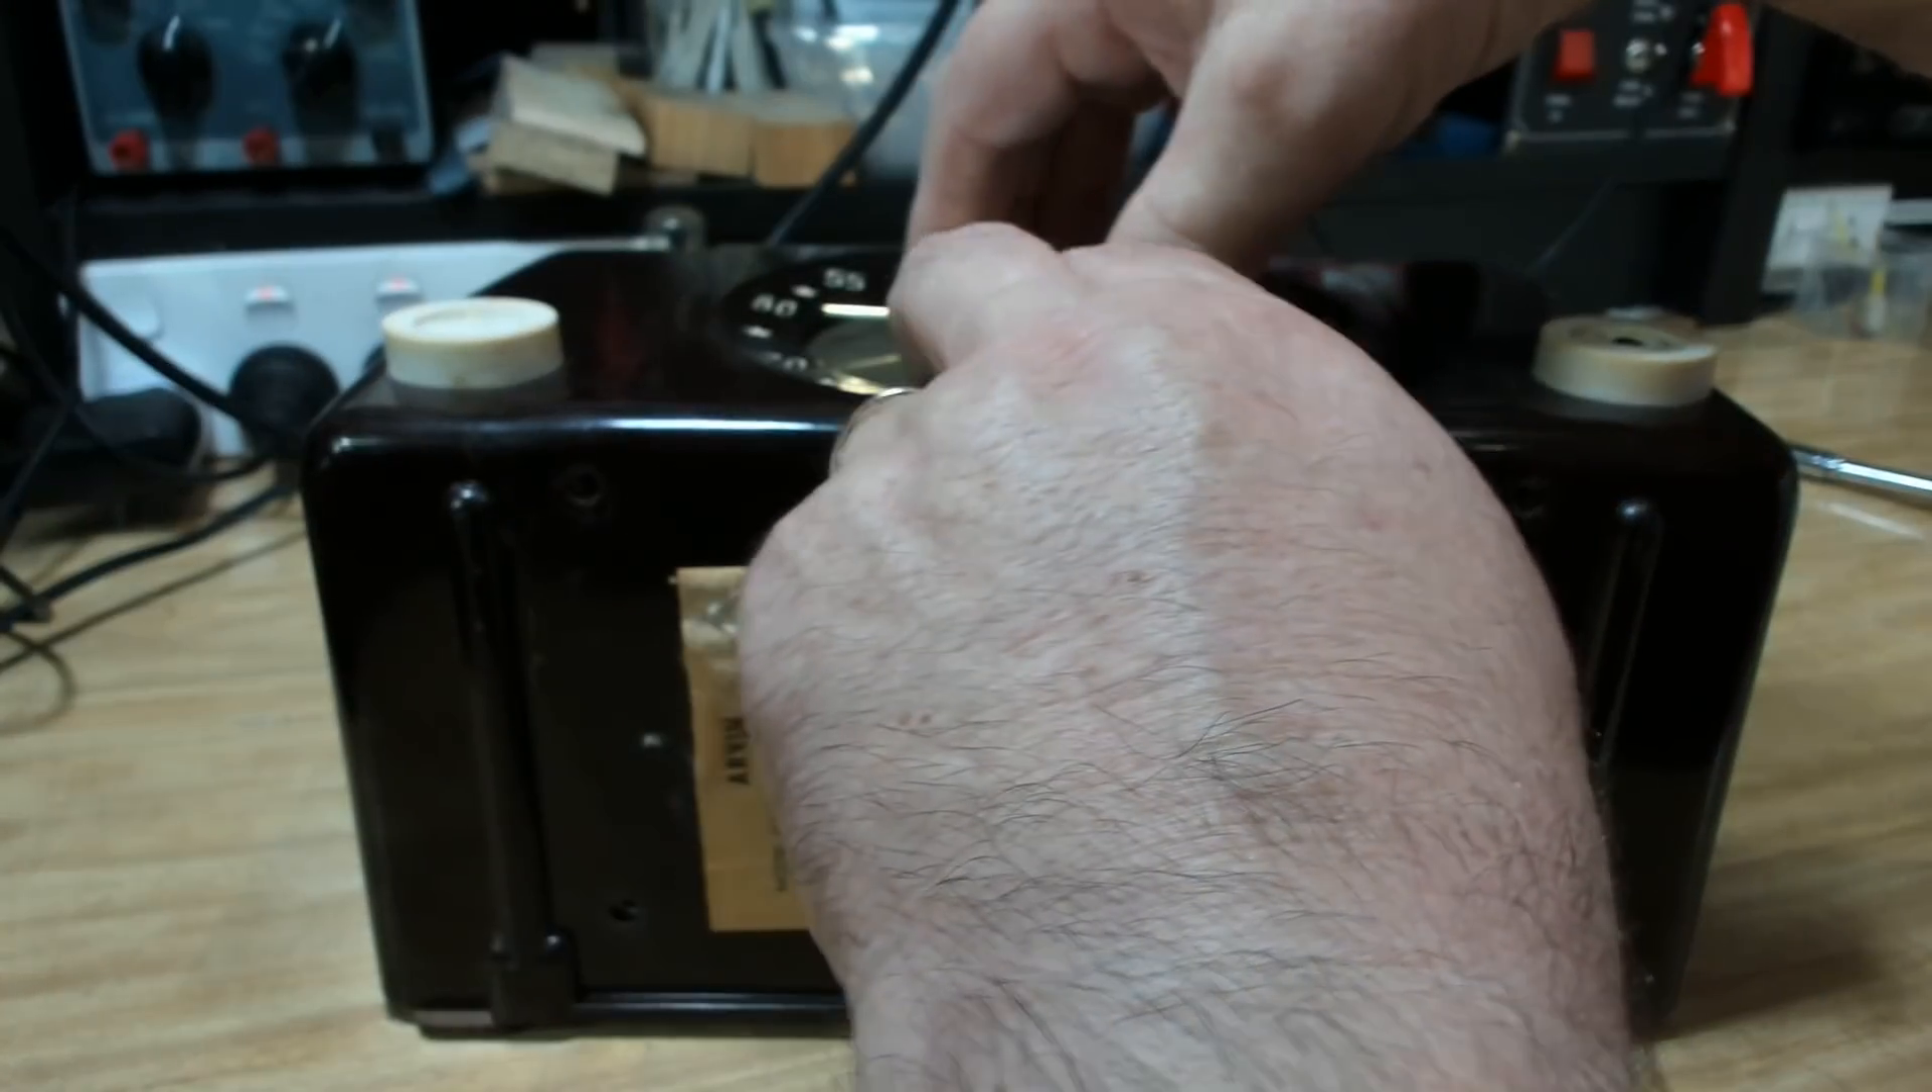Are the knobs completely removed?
No.